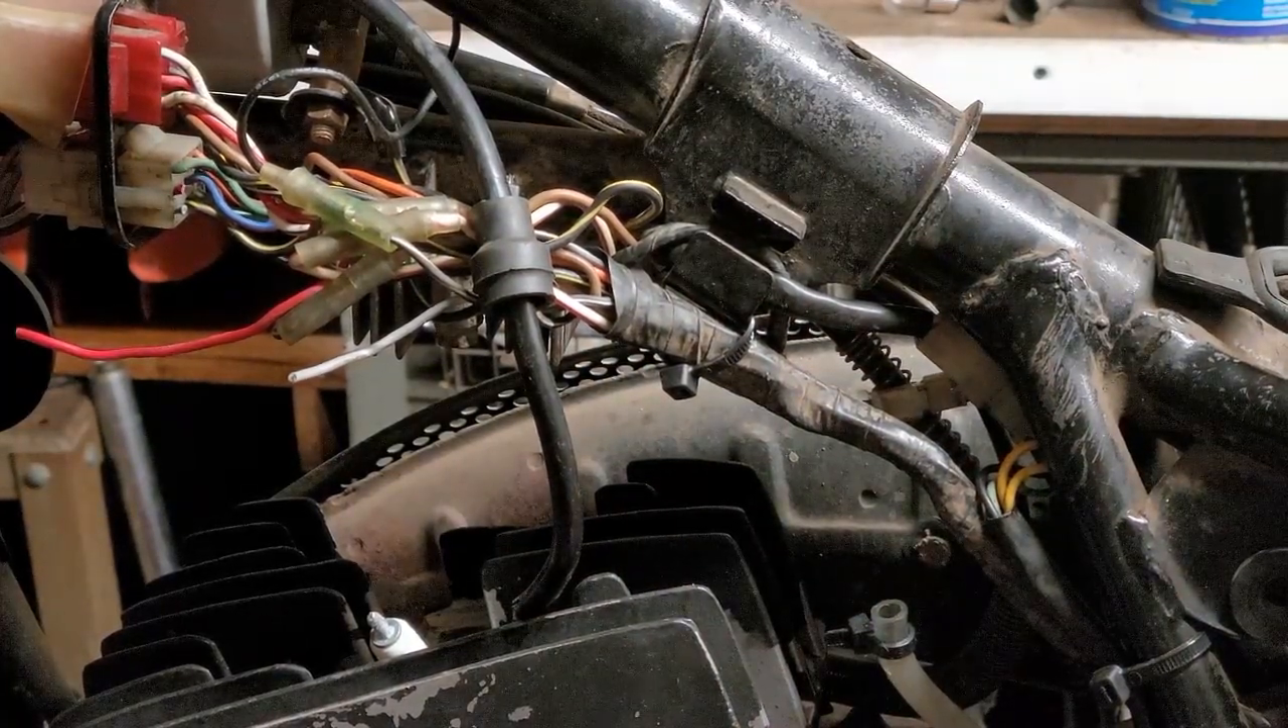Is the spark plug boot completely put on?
No.